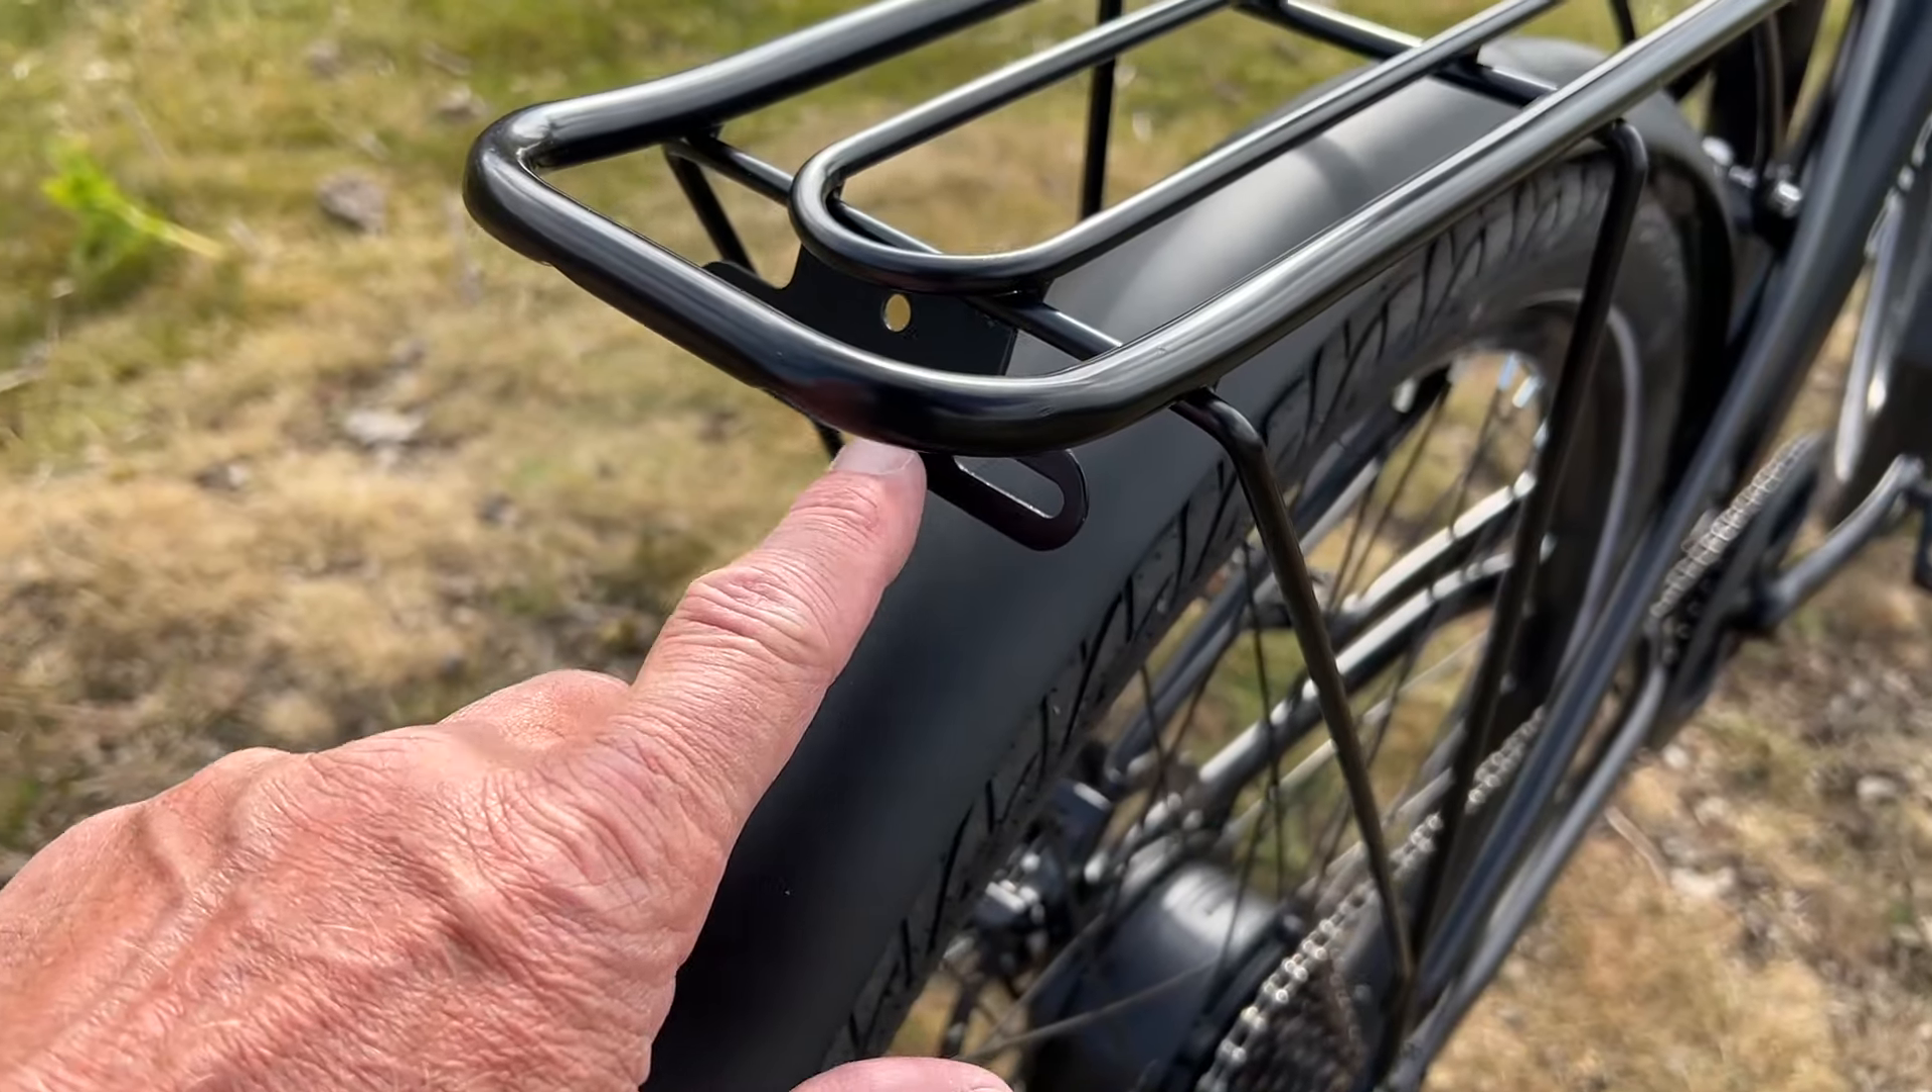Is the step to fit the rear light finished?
No.